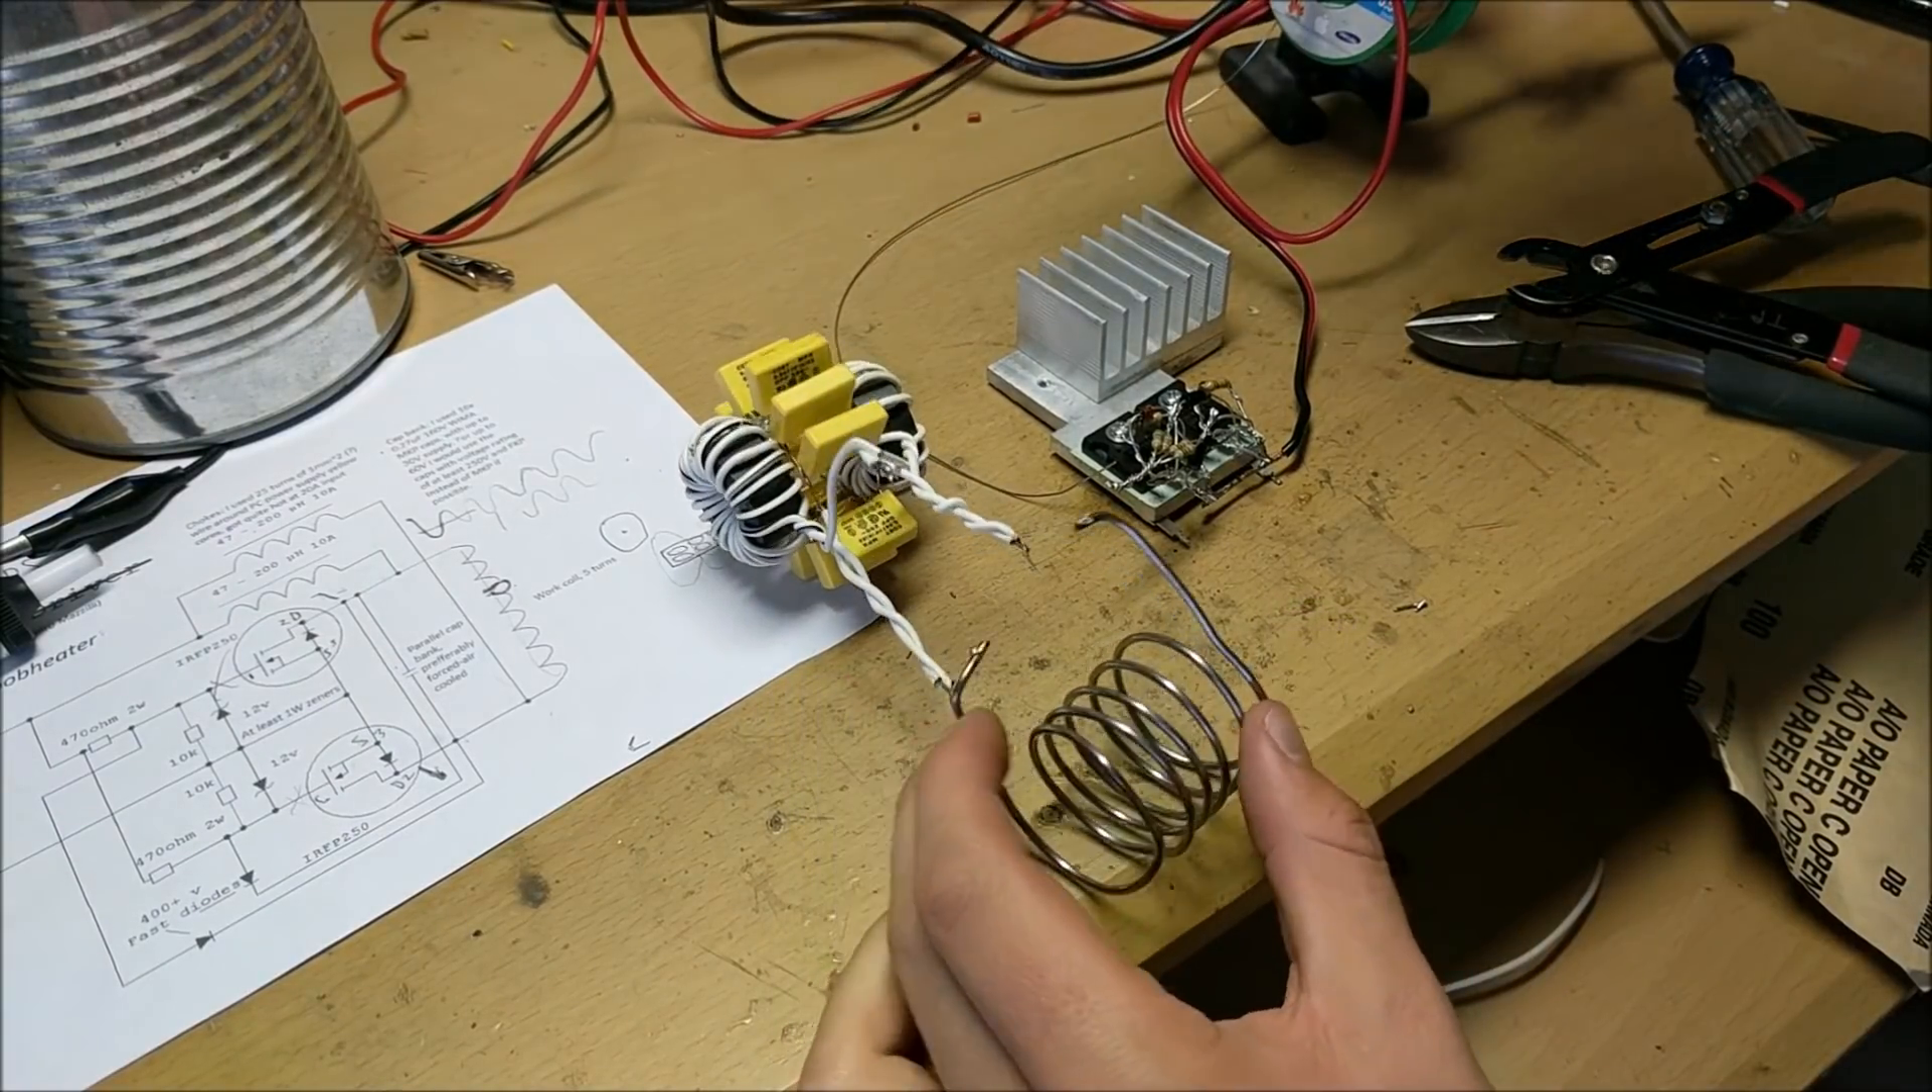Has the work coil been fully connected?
No.